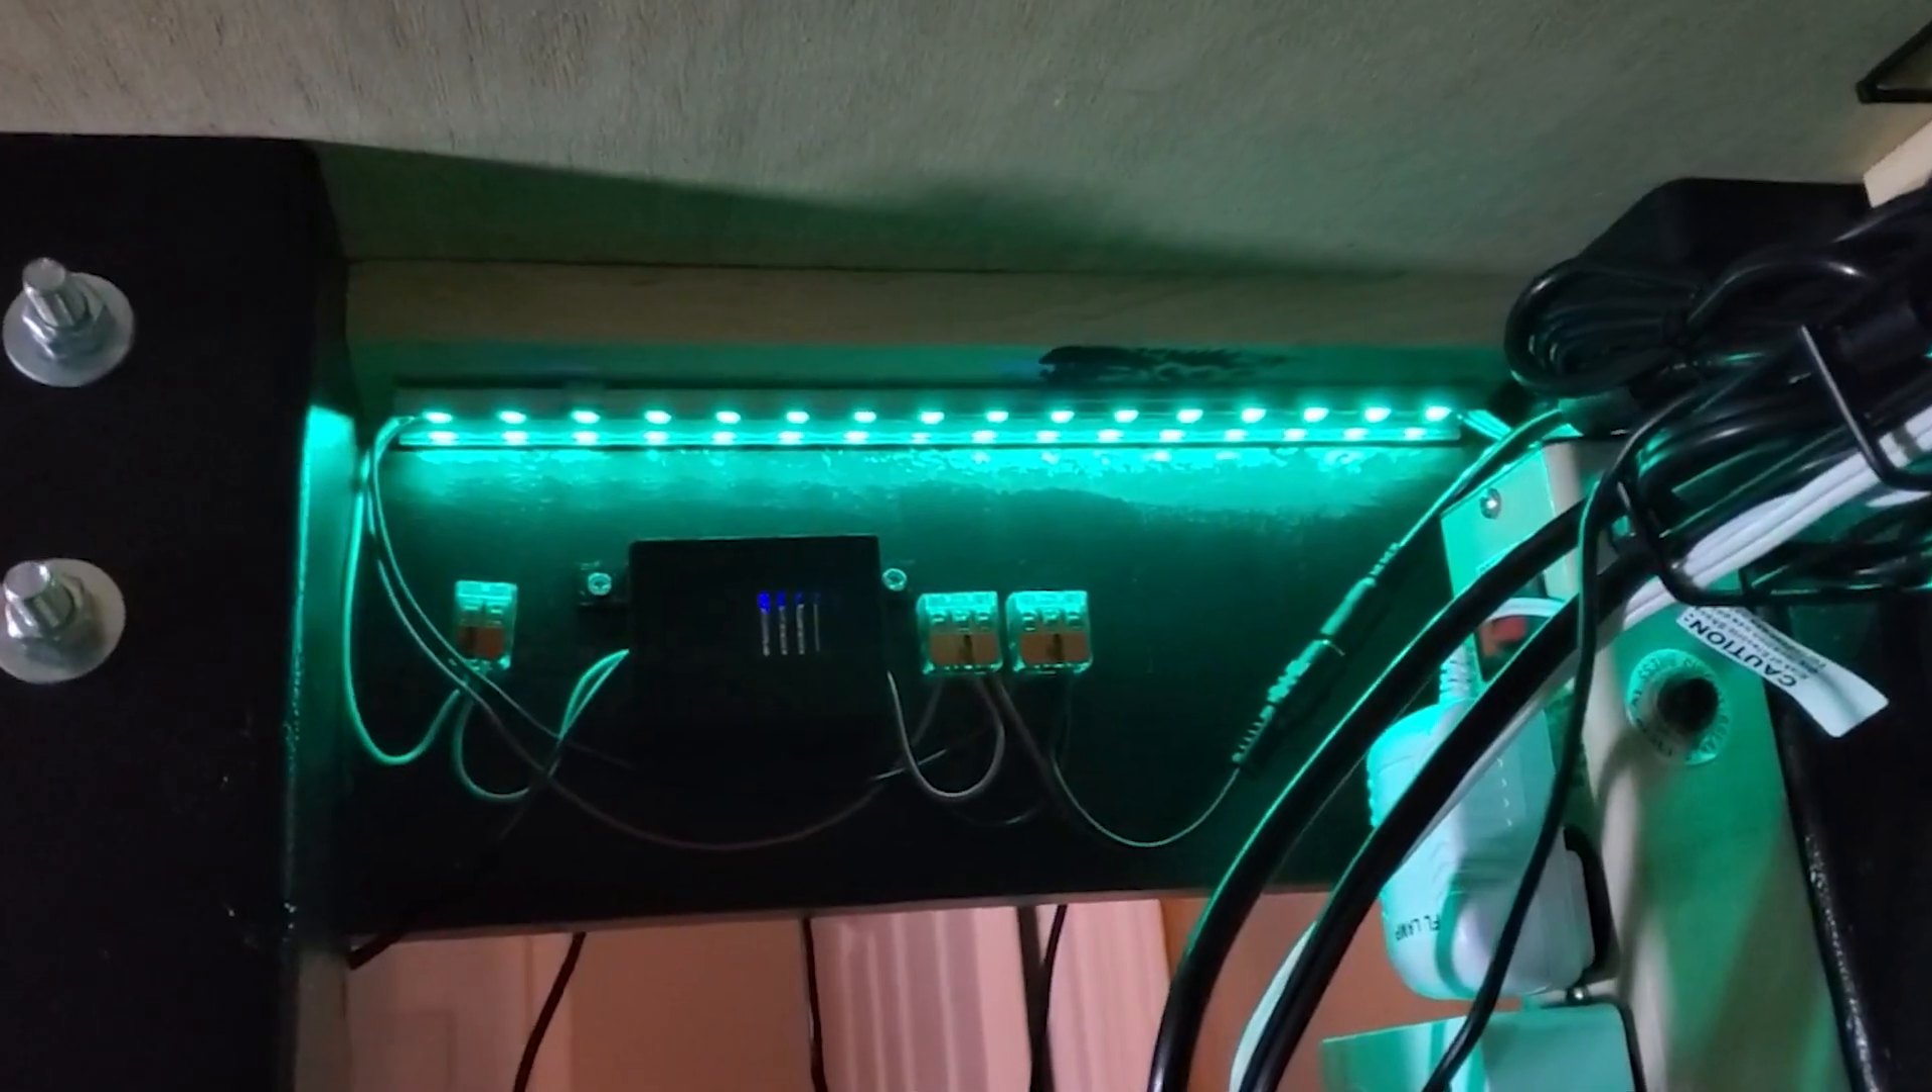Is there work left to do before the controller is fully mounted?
No.